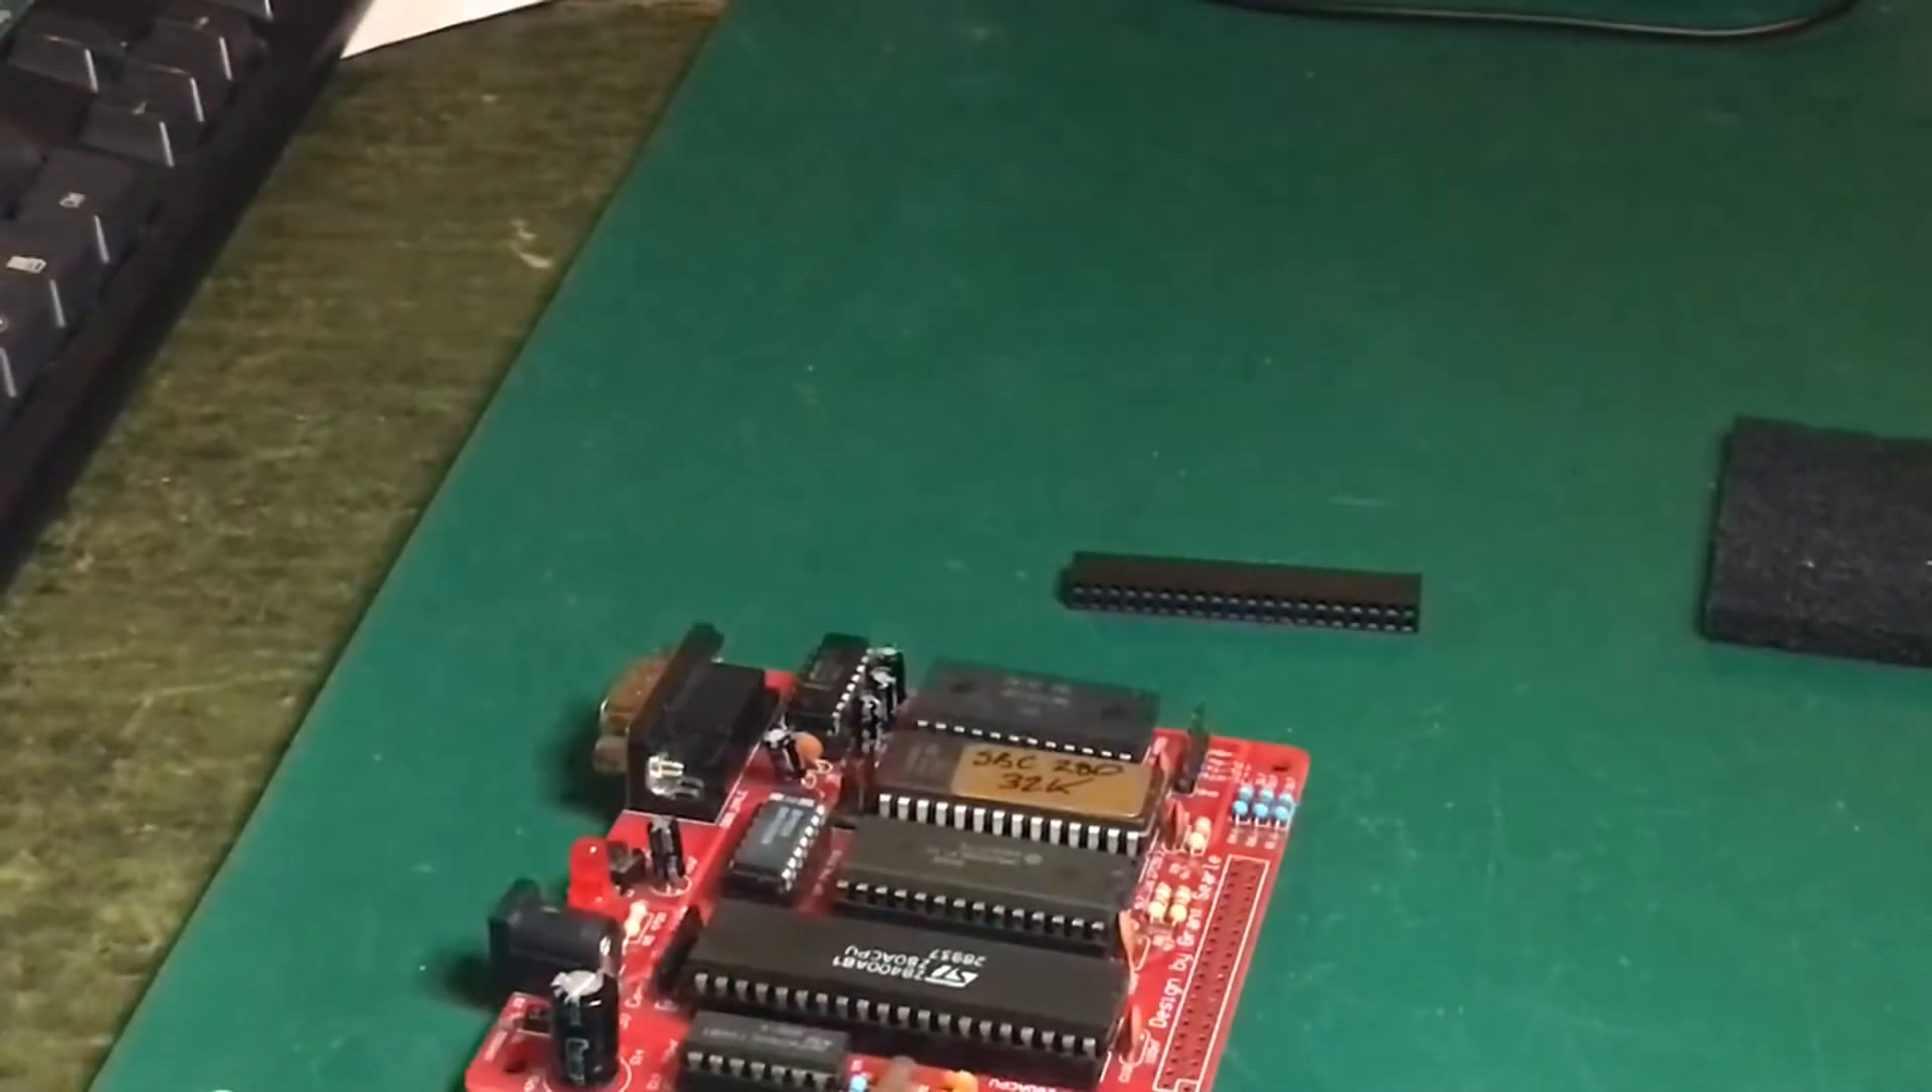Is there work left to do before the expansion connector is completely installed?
Yes.